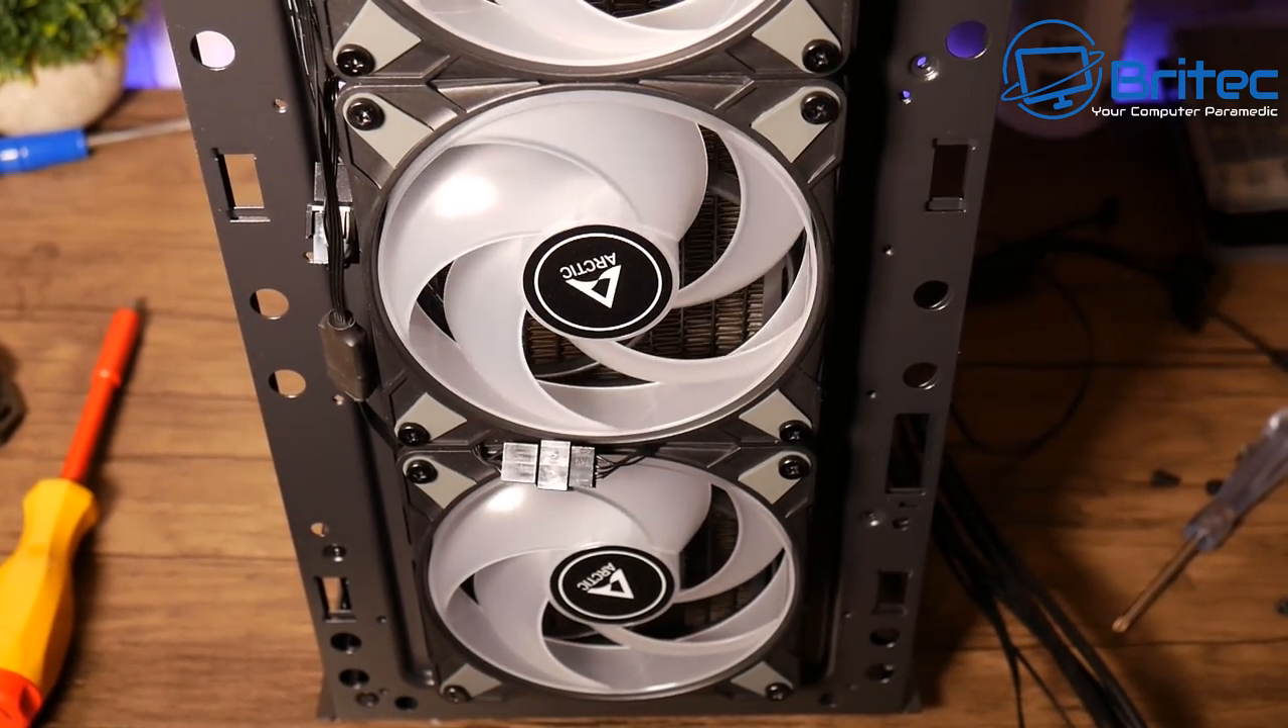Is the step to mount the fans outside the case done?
Yes.